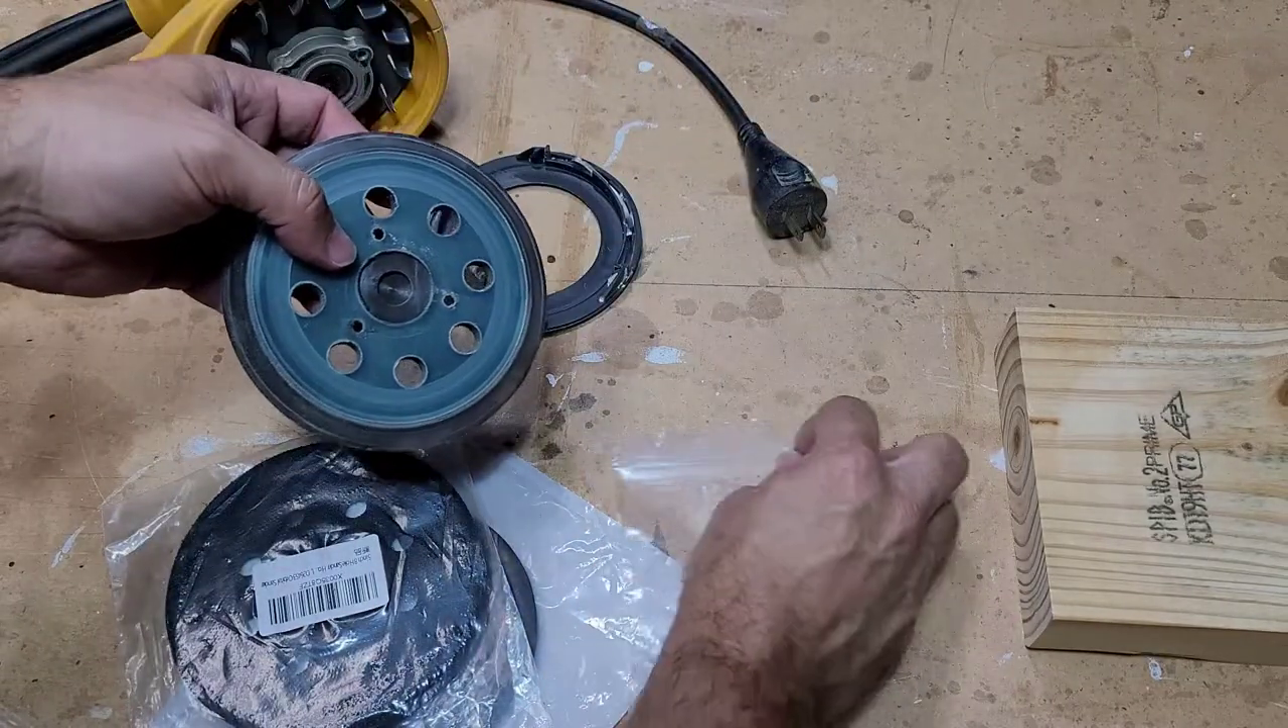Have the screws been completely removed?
Yes.